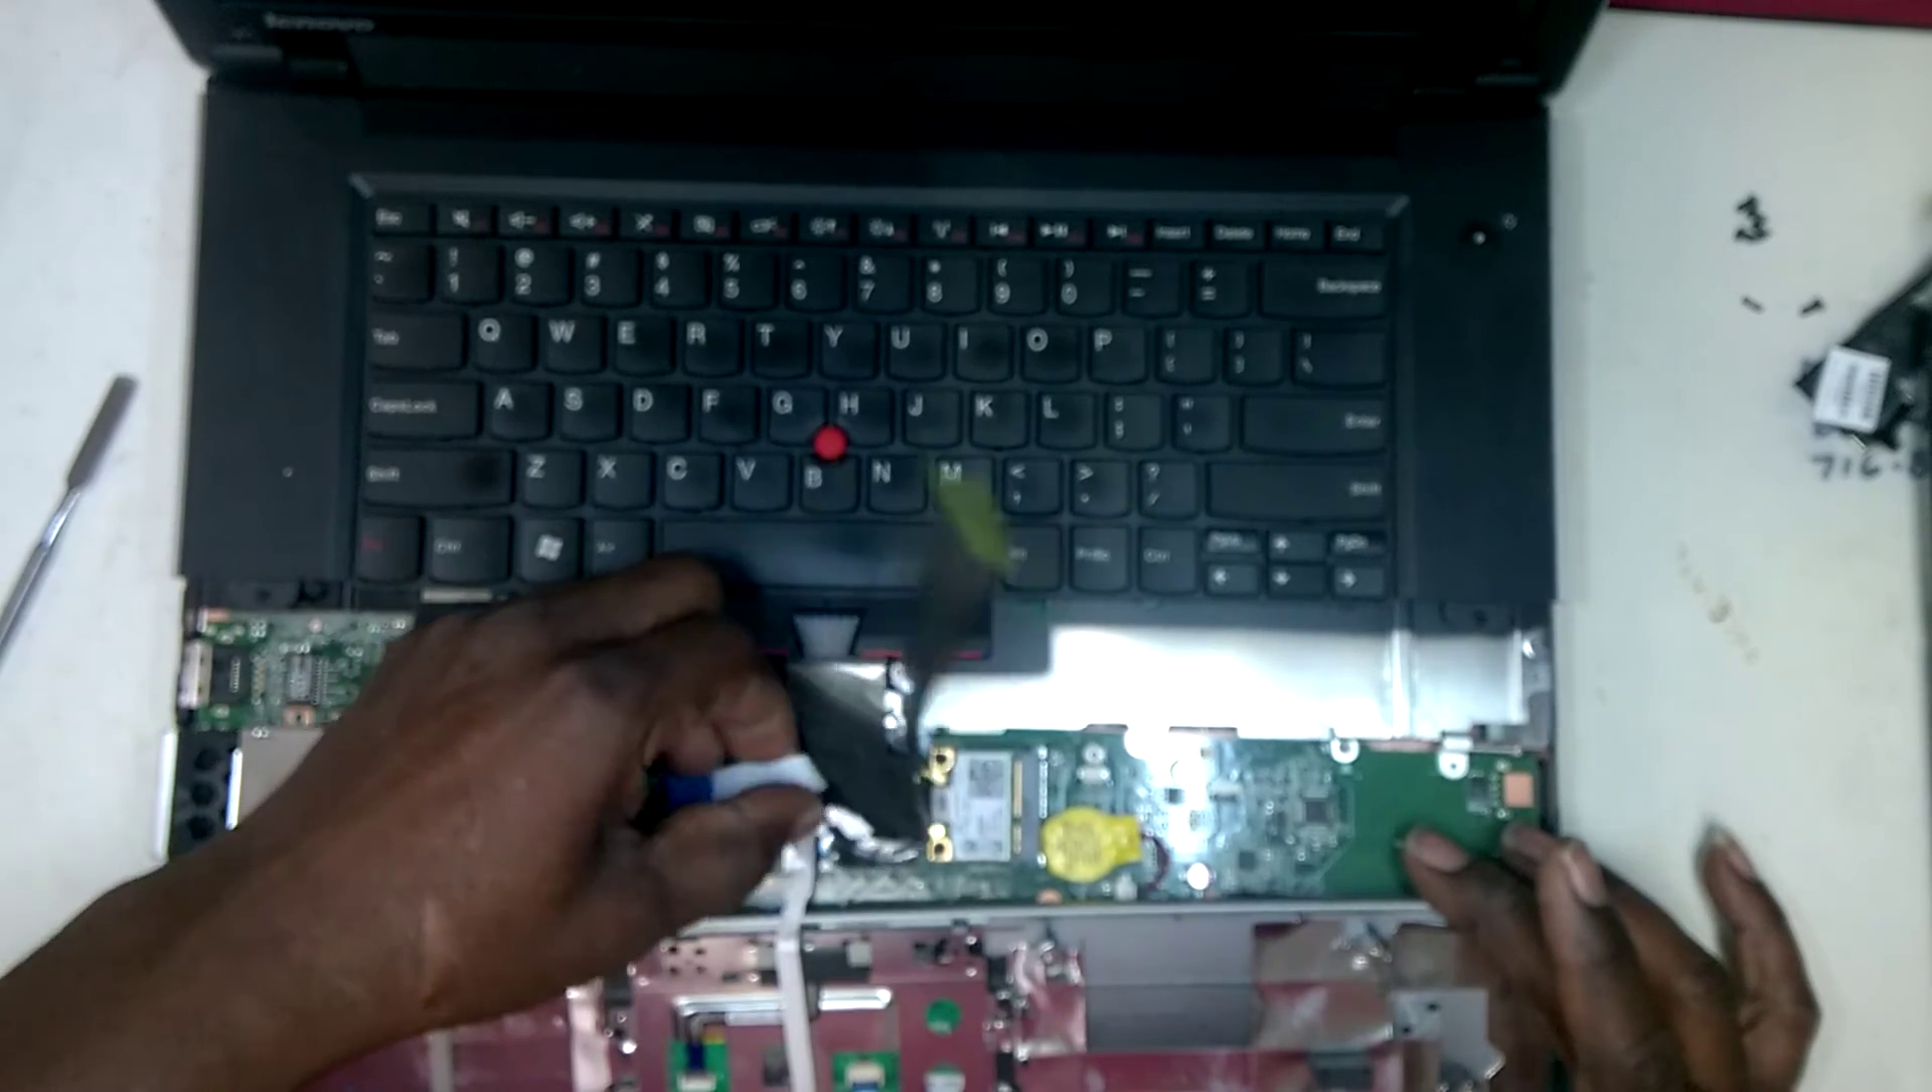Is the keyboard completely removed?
No.